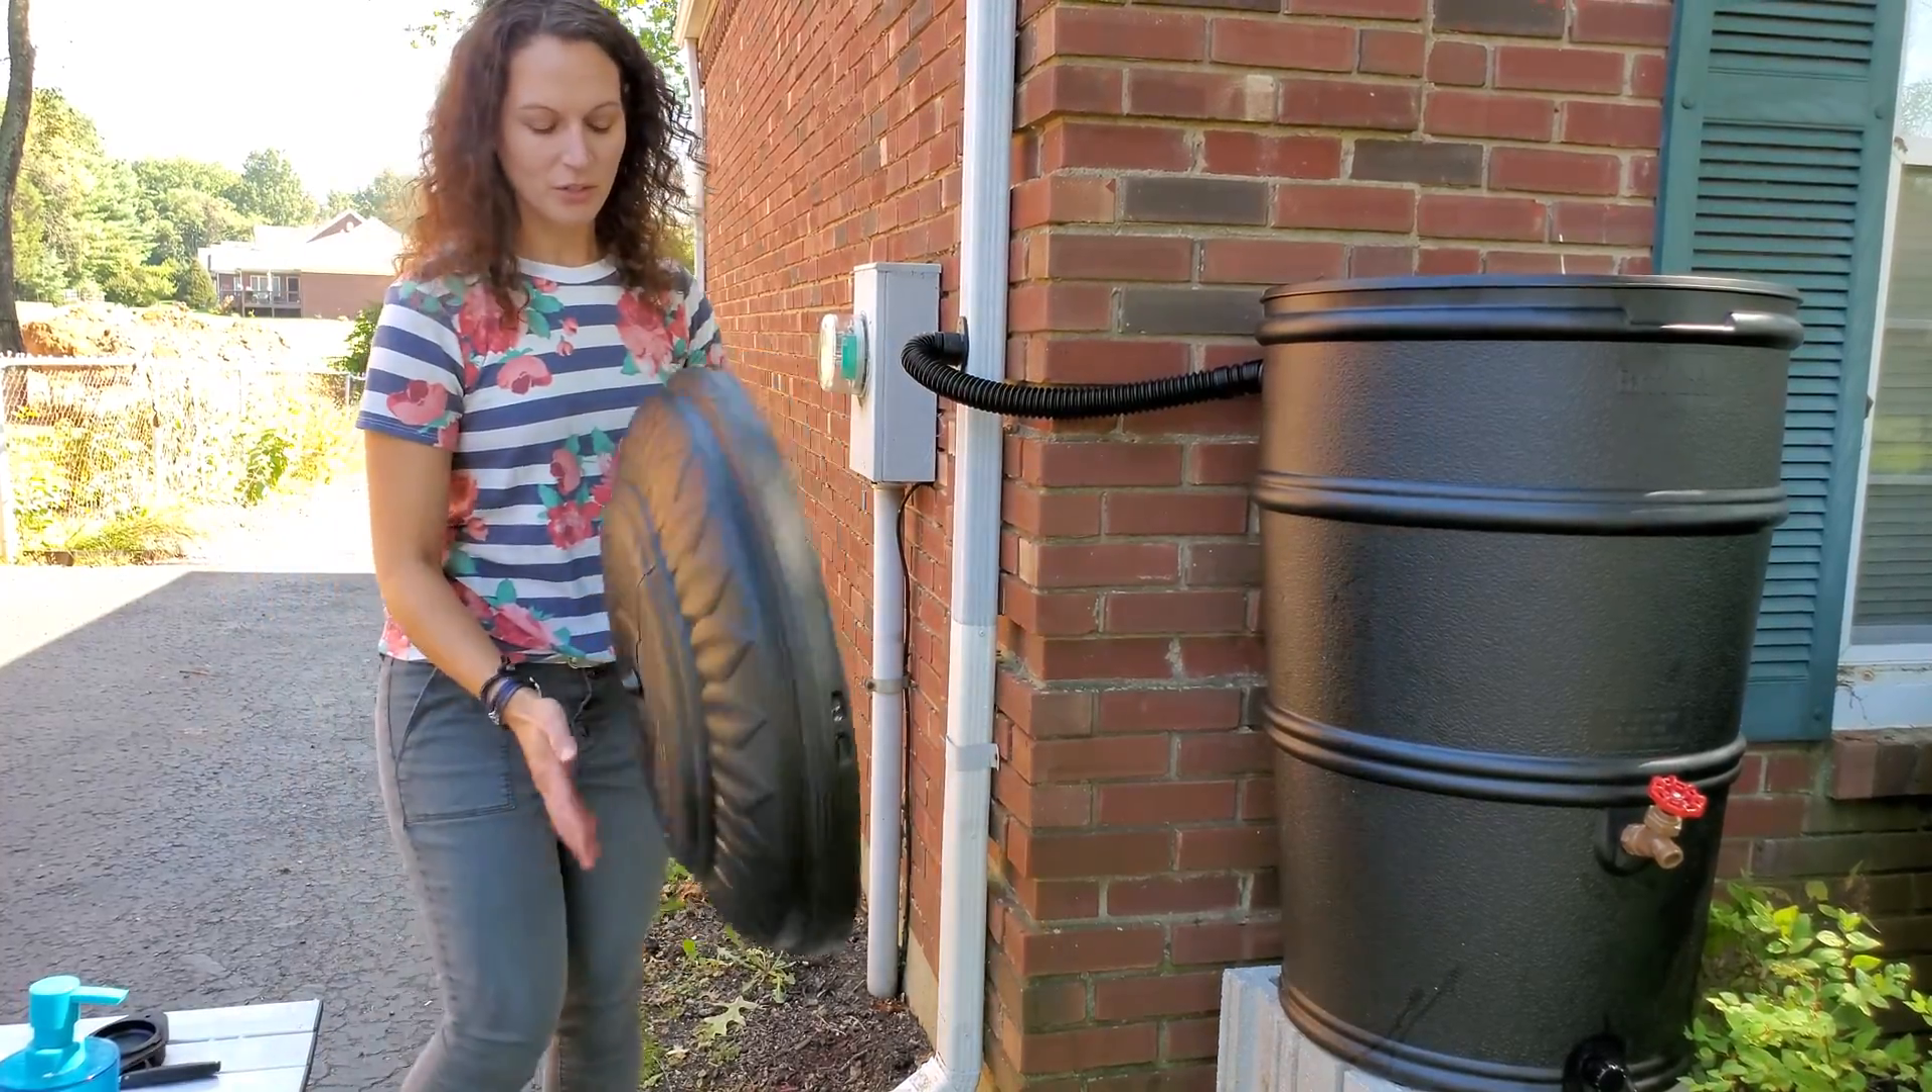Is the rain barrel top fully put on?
No.